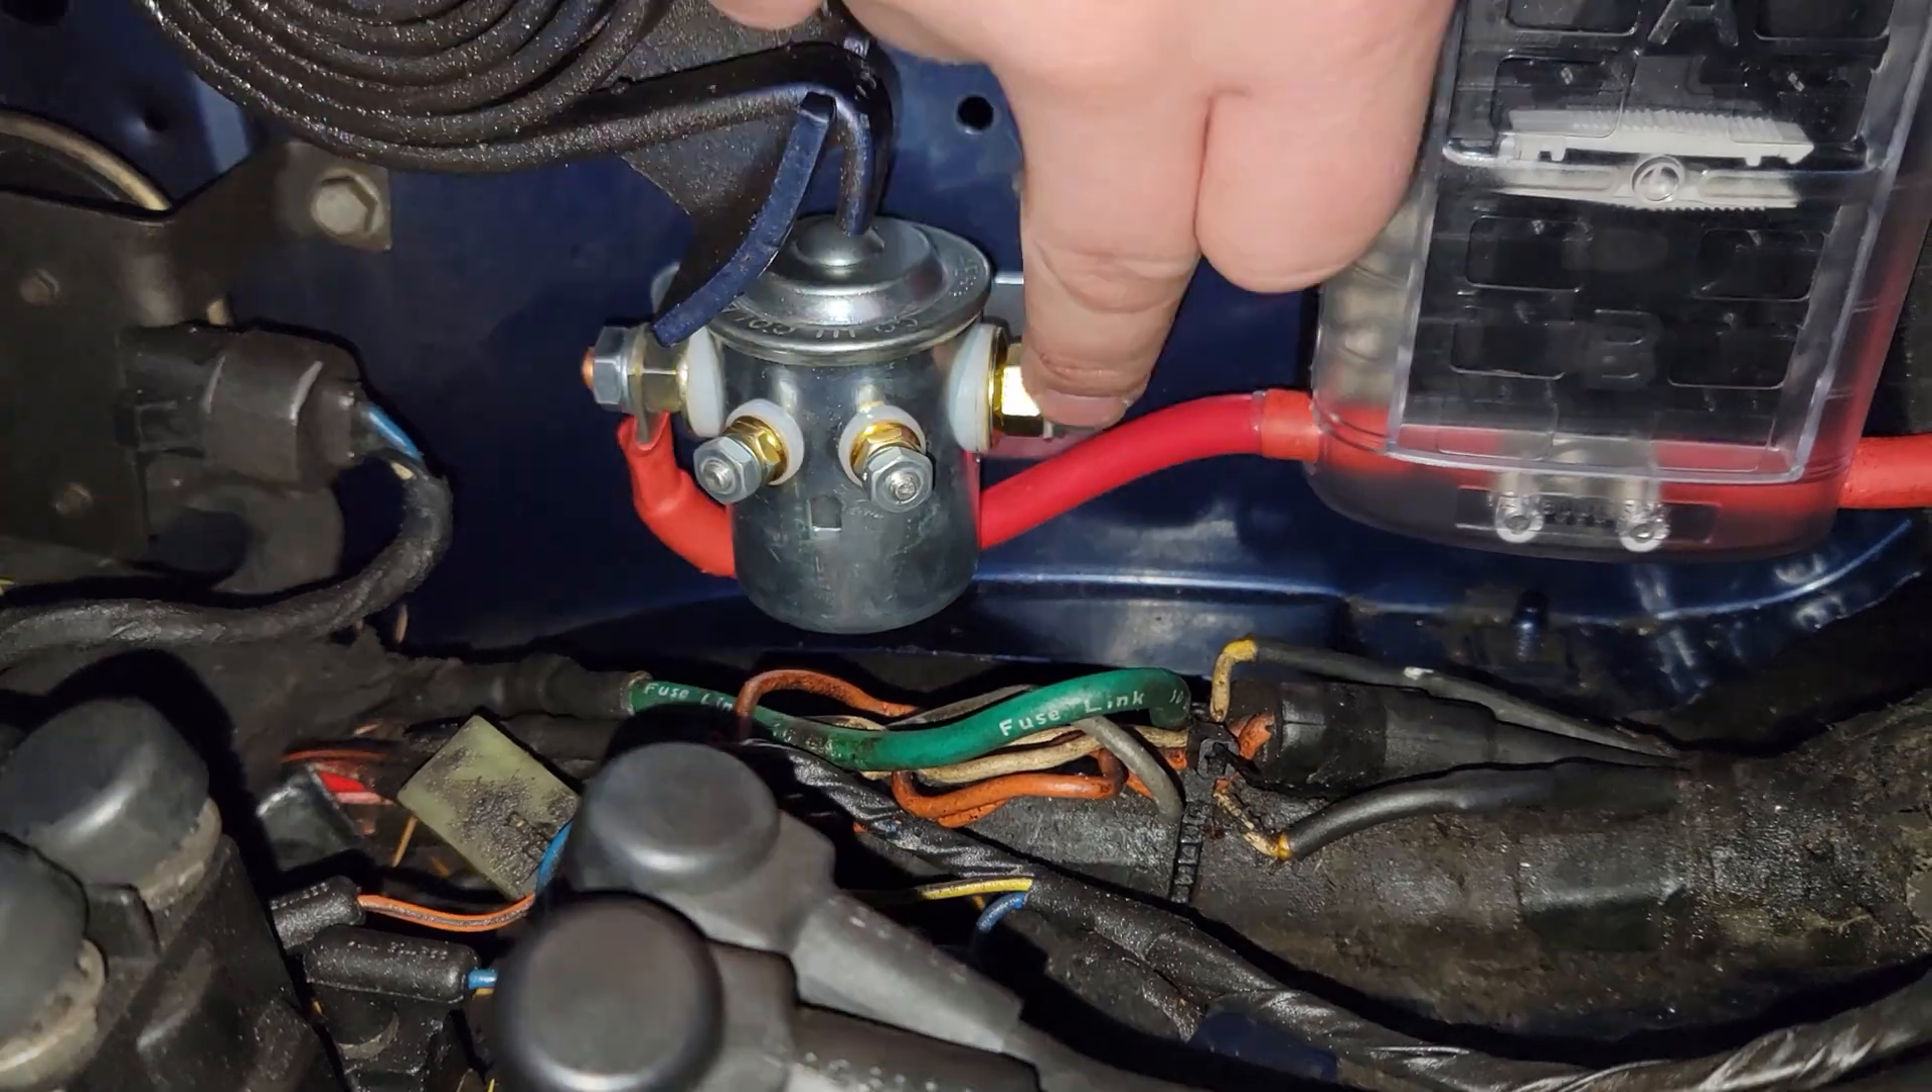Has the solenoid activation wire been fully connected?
No.